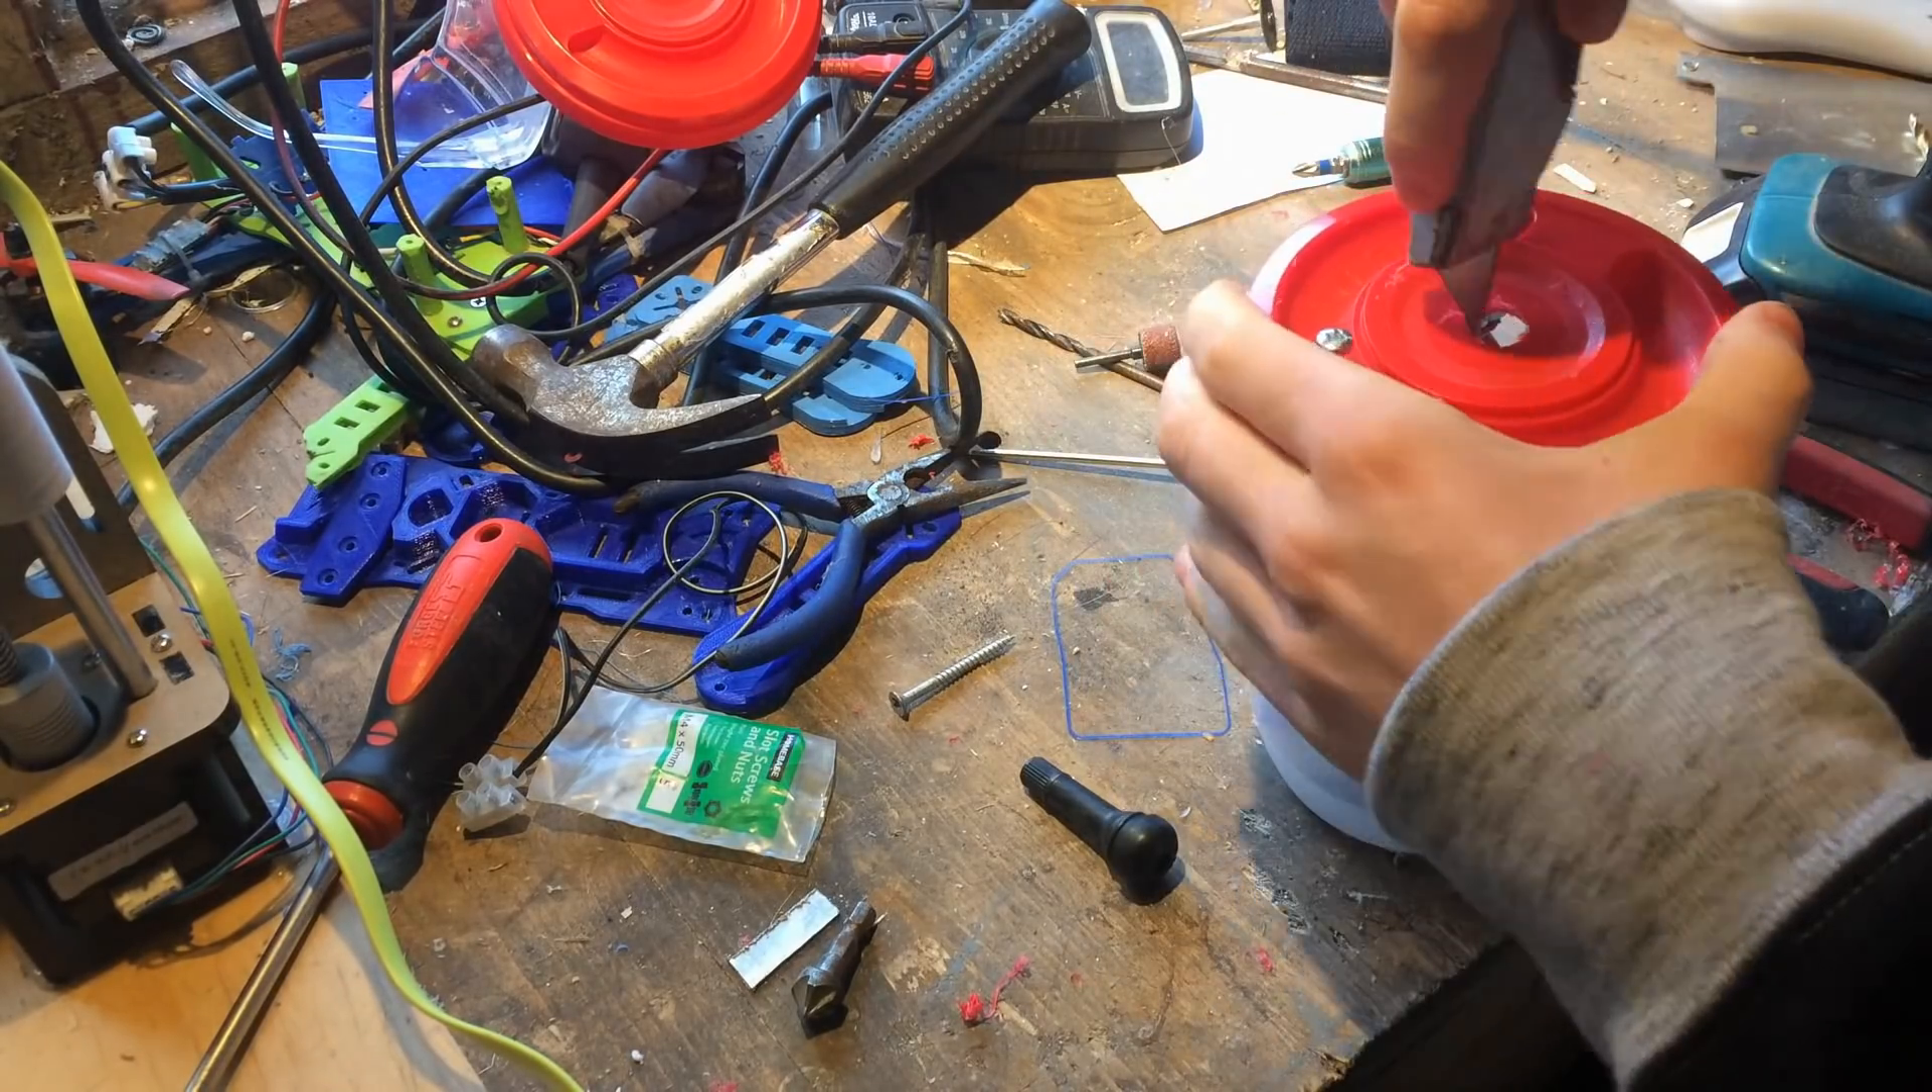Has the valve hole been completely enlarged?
No.